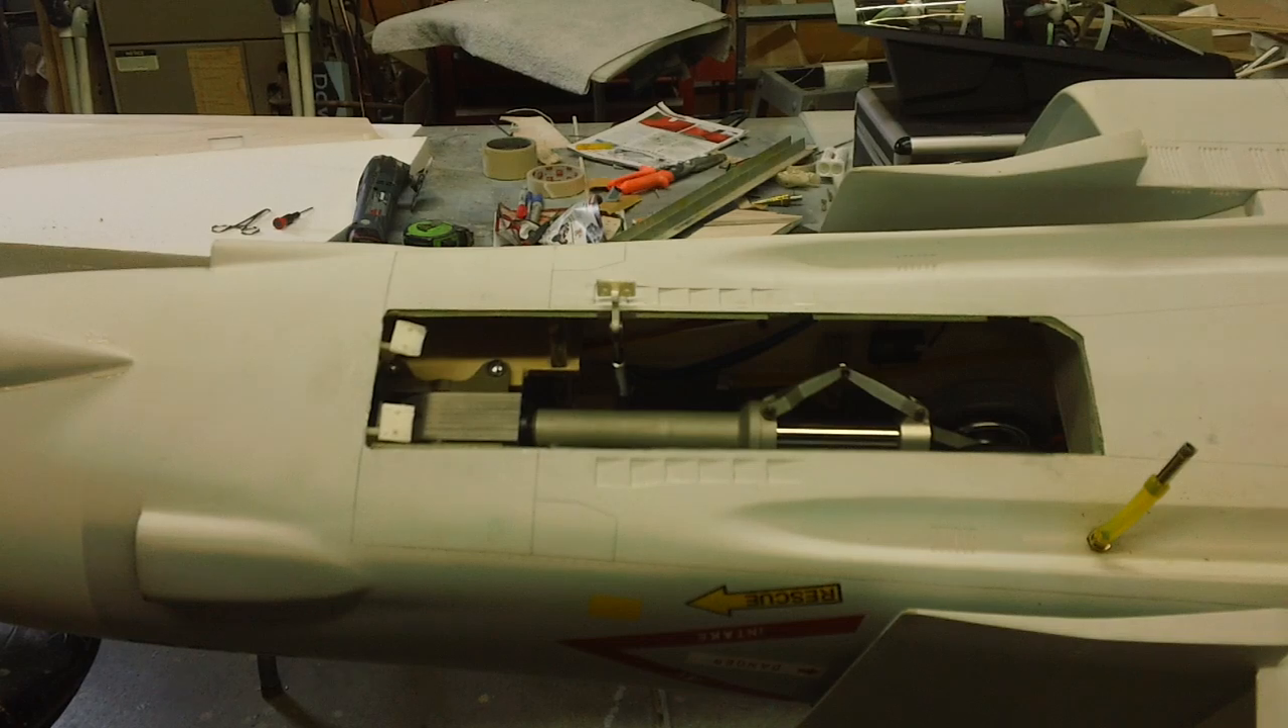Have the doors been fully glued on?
No.